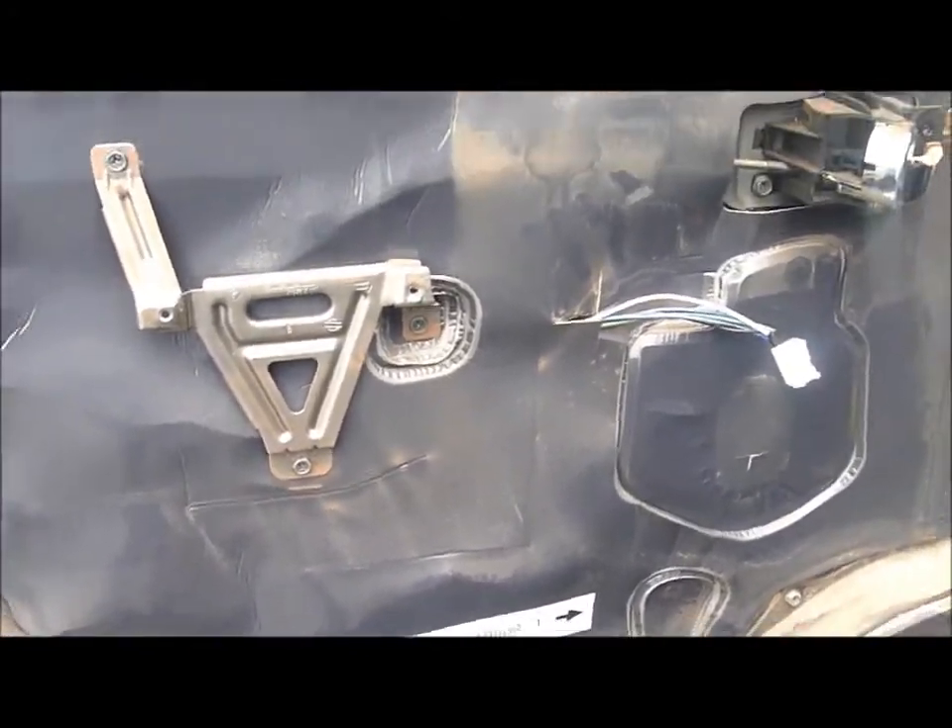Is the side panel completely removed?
Yes.